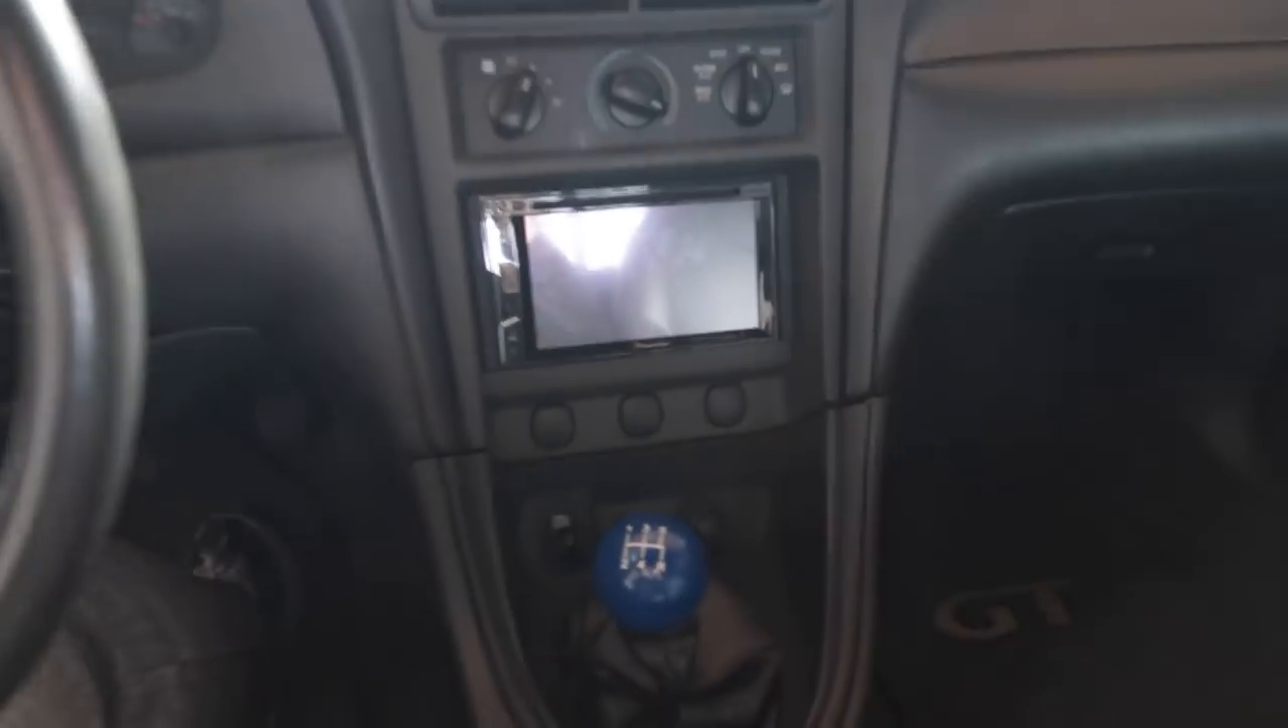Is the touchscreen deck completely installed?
Yes.